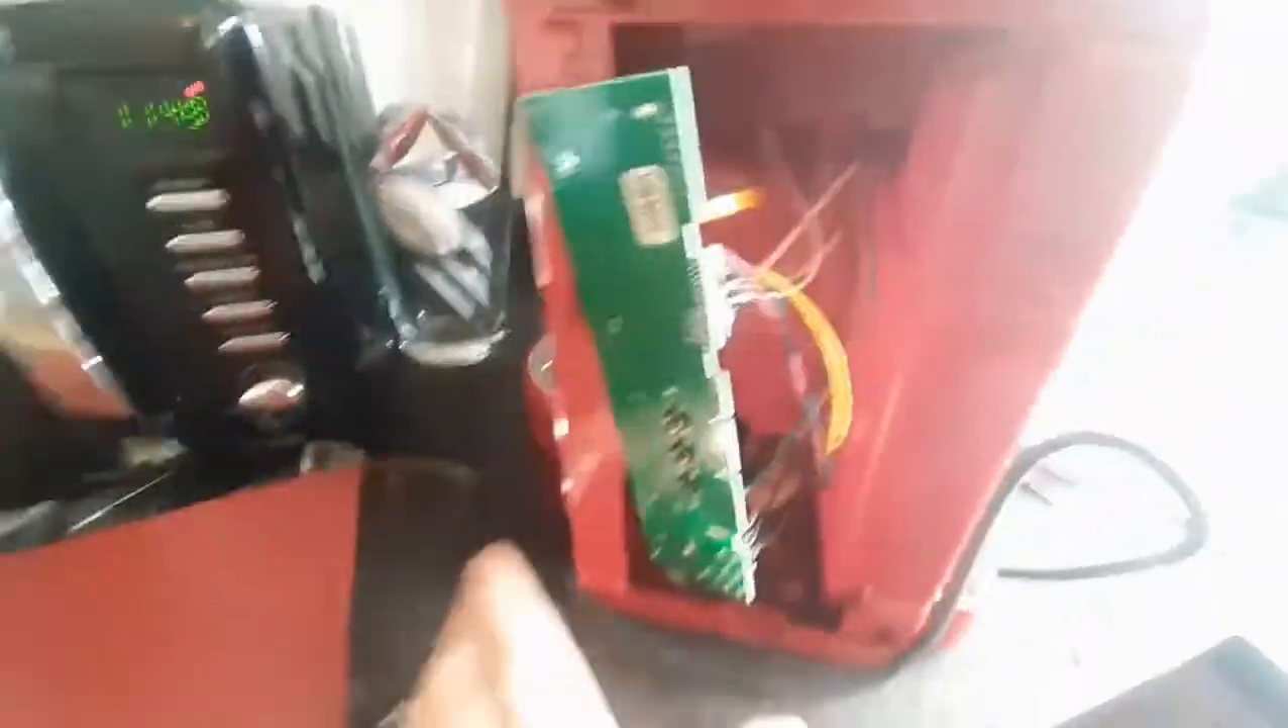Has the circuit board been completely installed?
No.